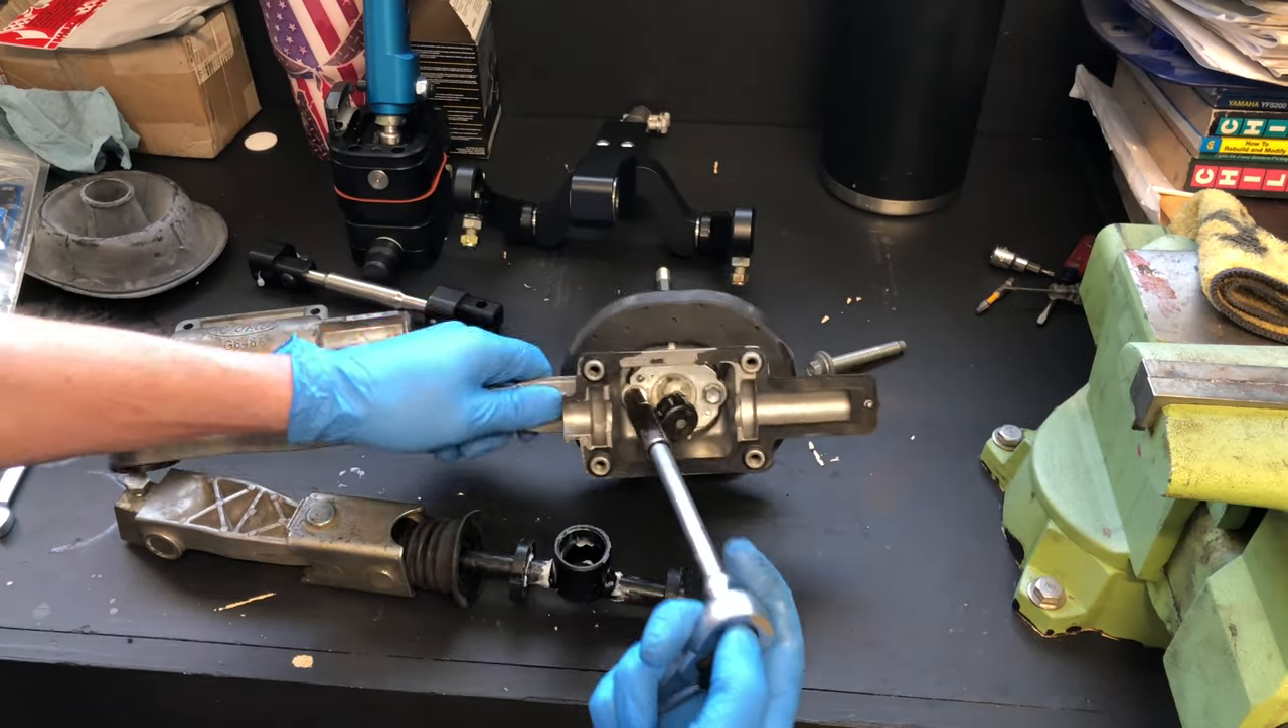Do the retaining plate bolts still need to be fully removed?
Yes.